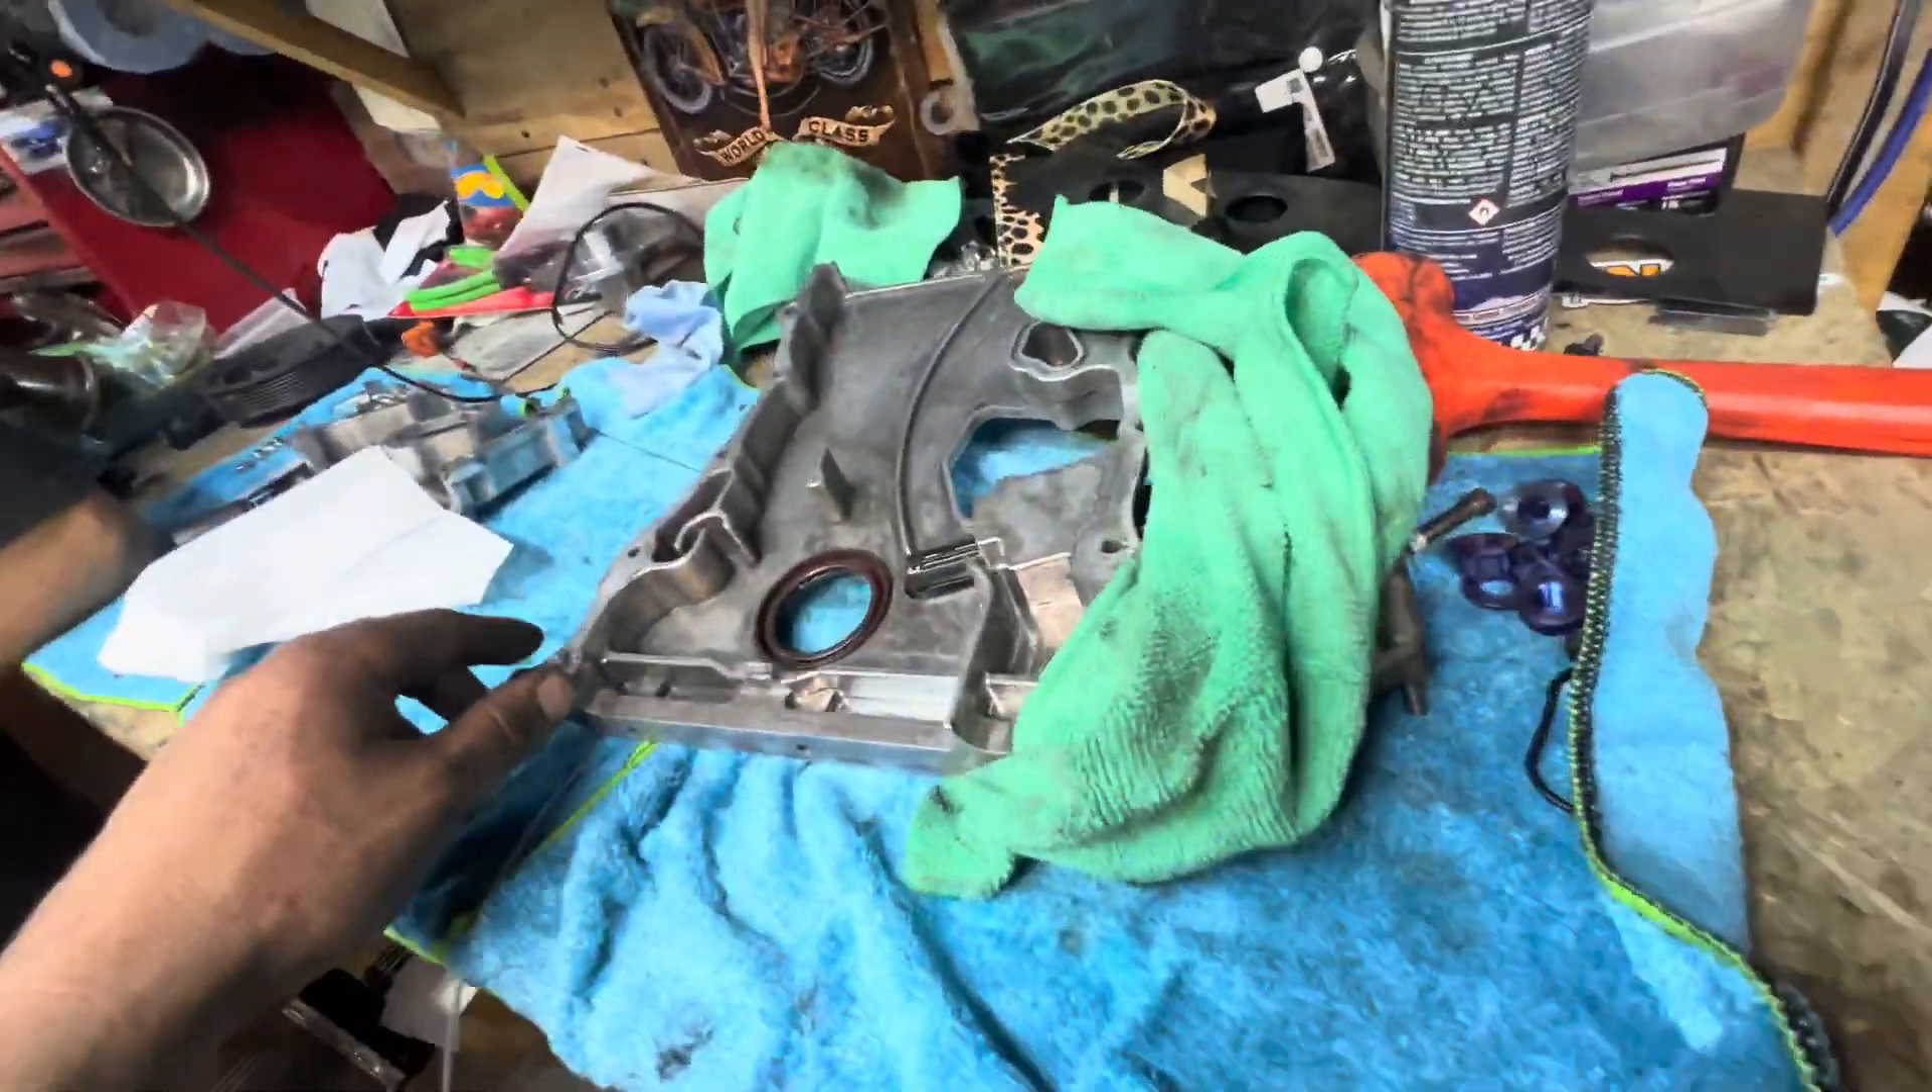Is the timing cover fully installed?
No.